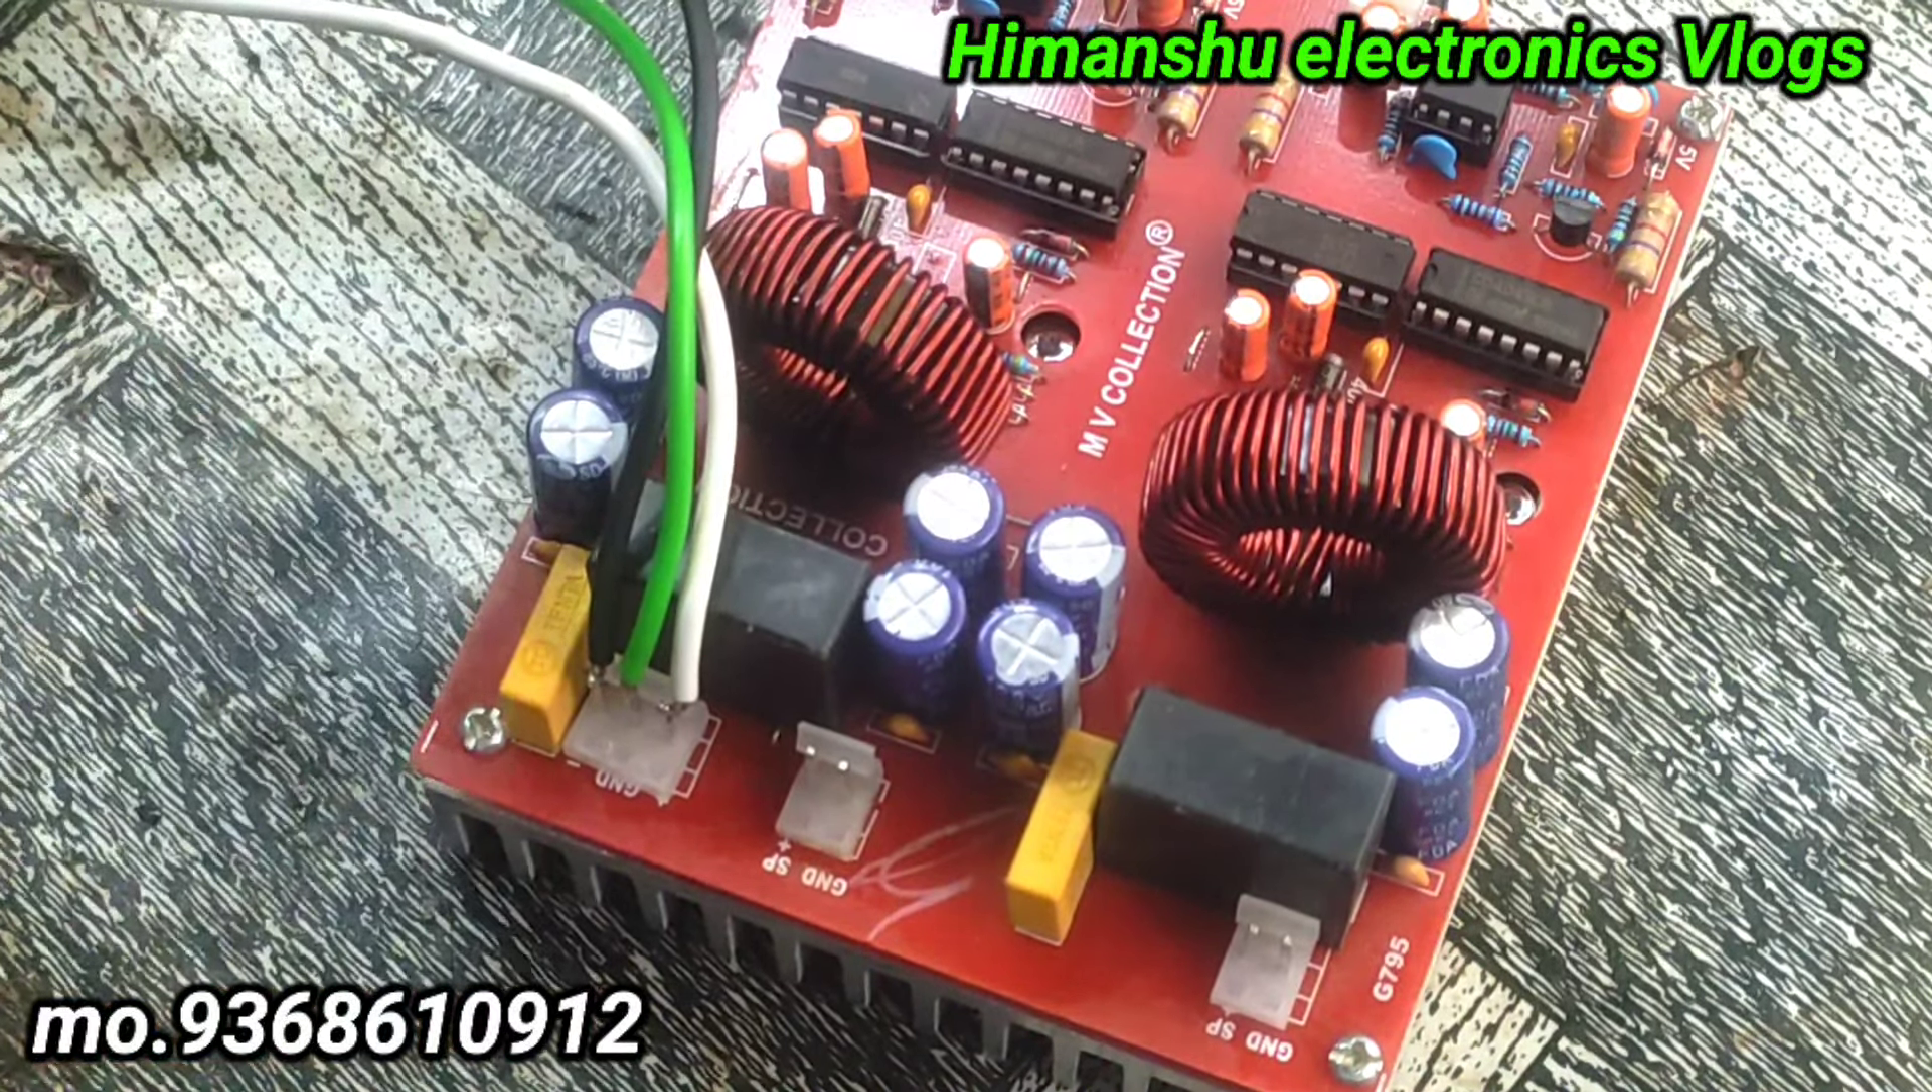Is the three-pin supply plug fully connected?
Yes.